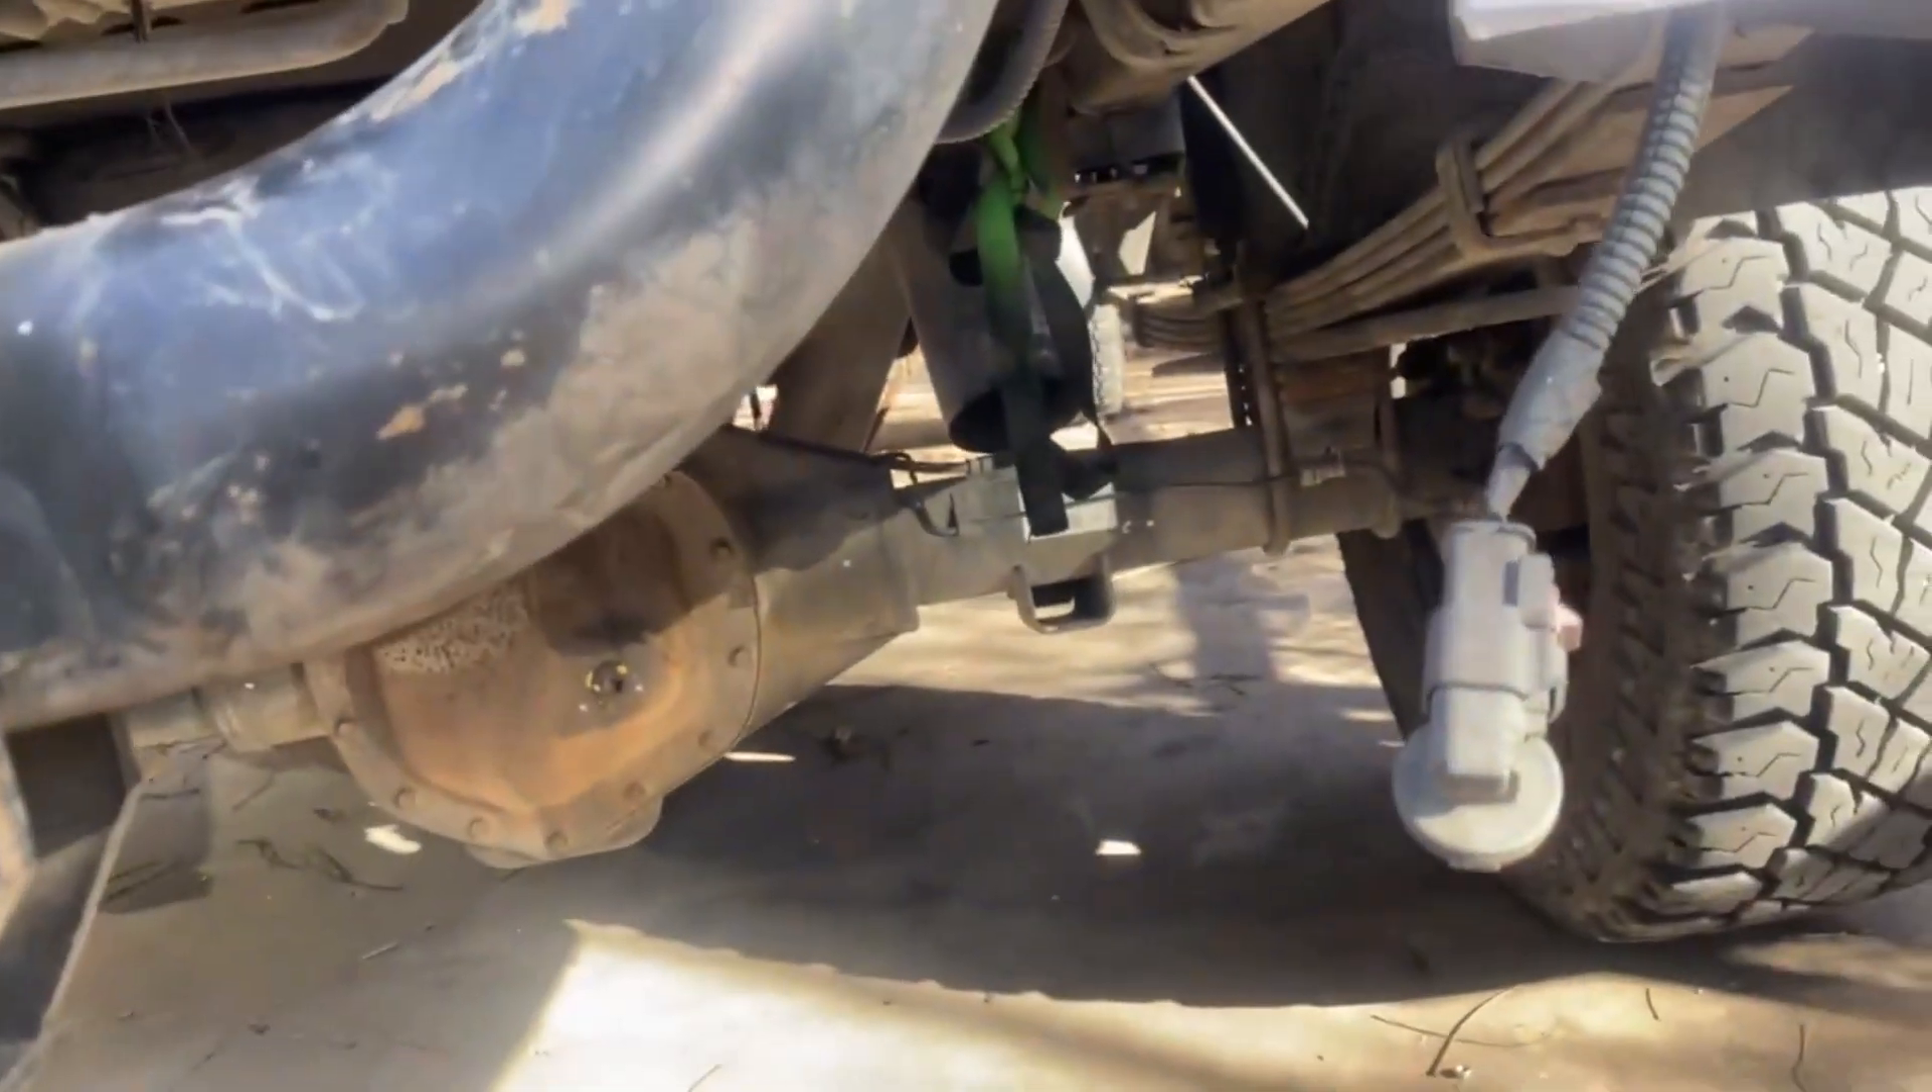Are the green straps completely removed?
No.